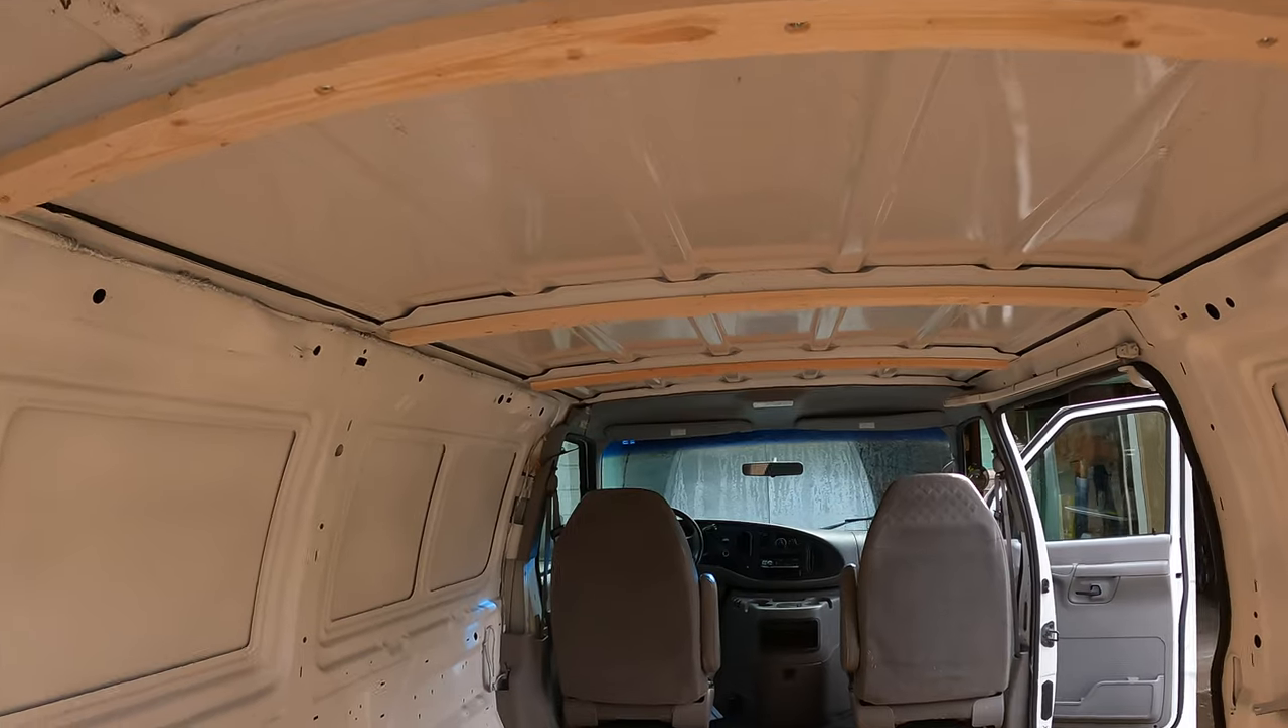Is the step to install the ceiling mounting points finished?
Yes.